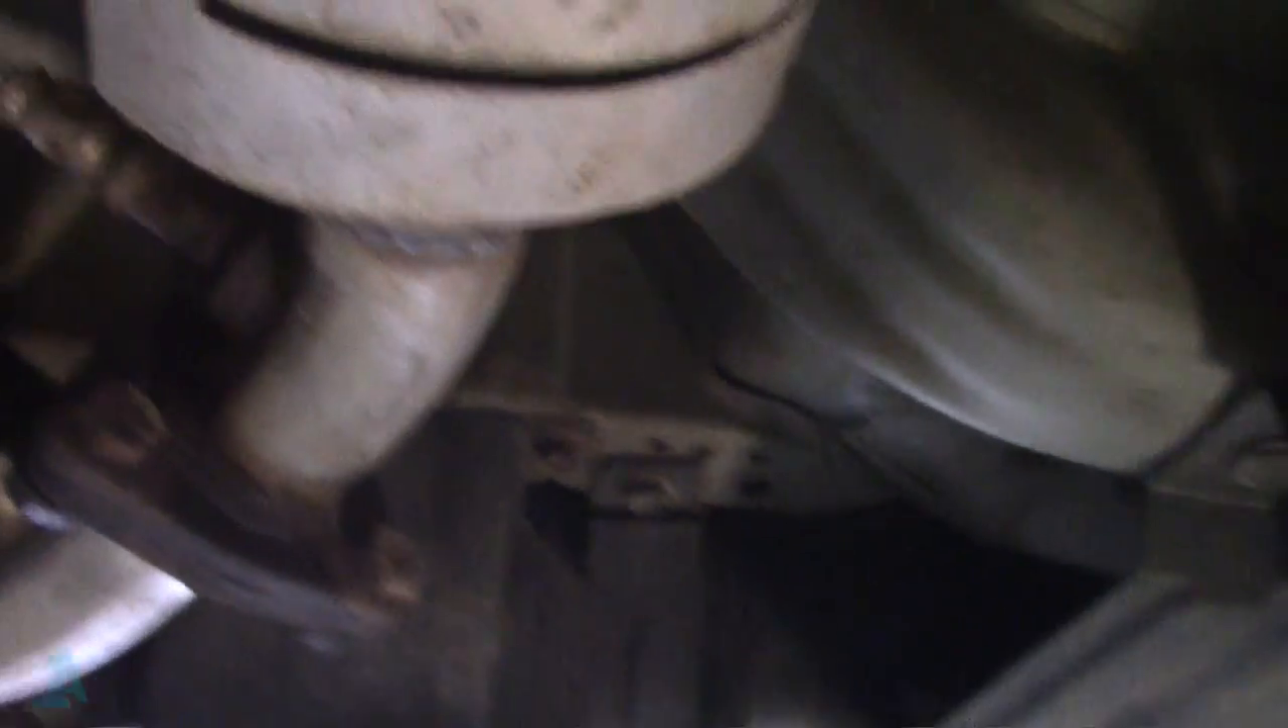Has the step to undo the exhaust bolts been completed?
No.